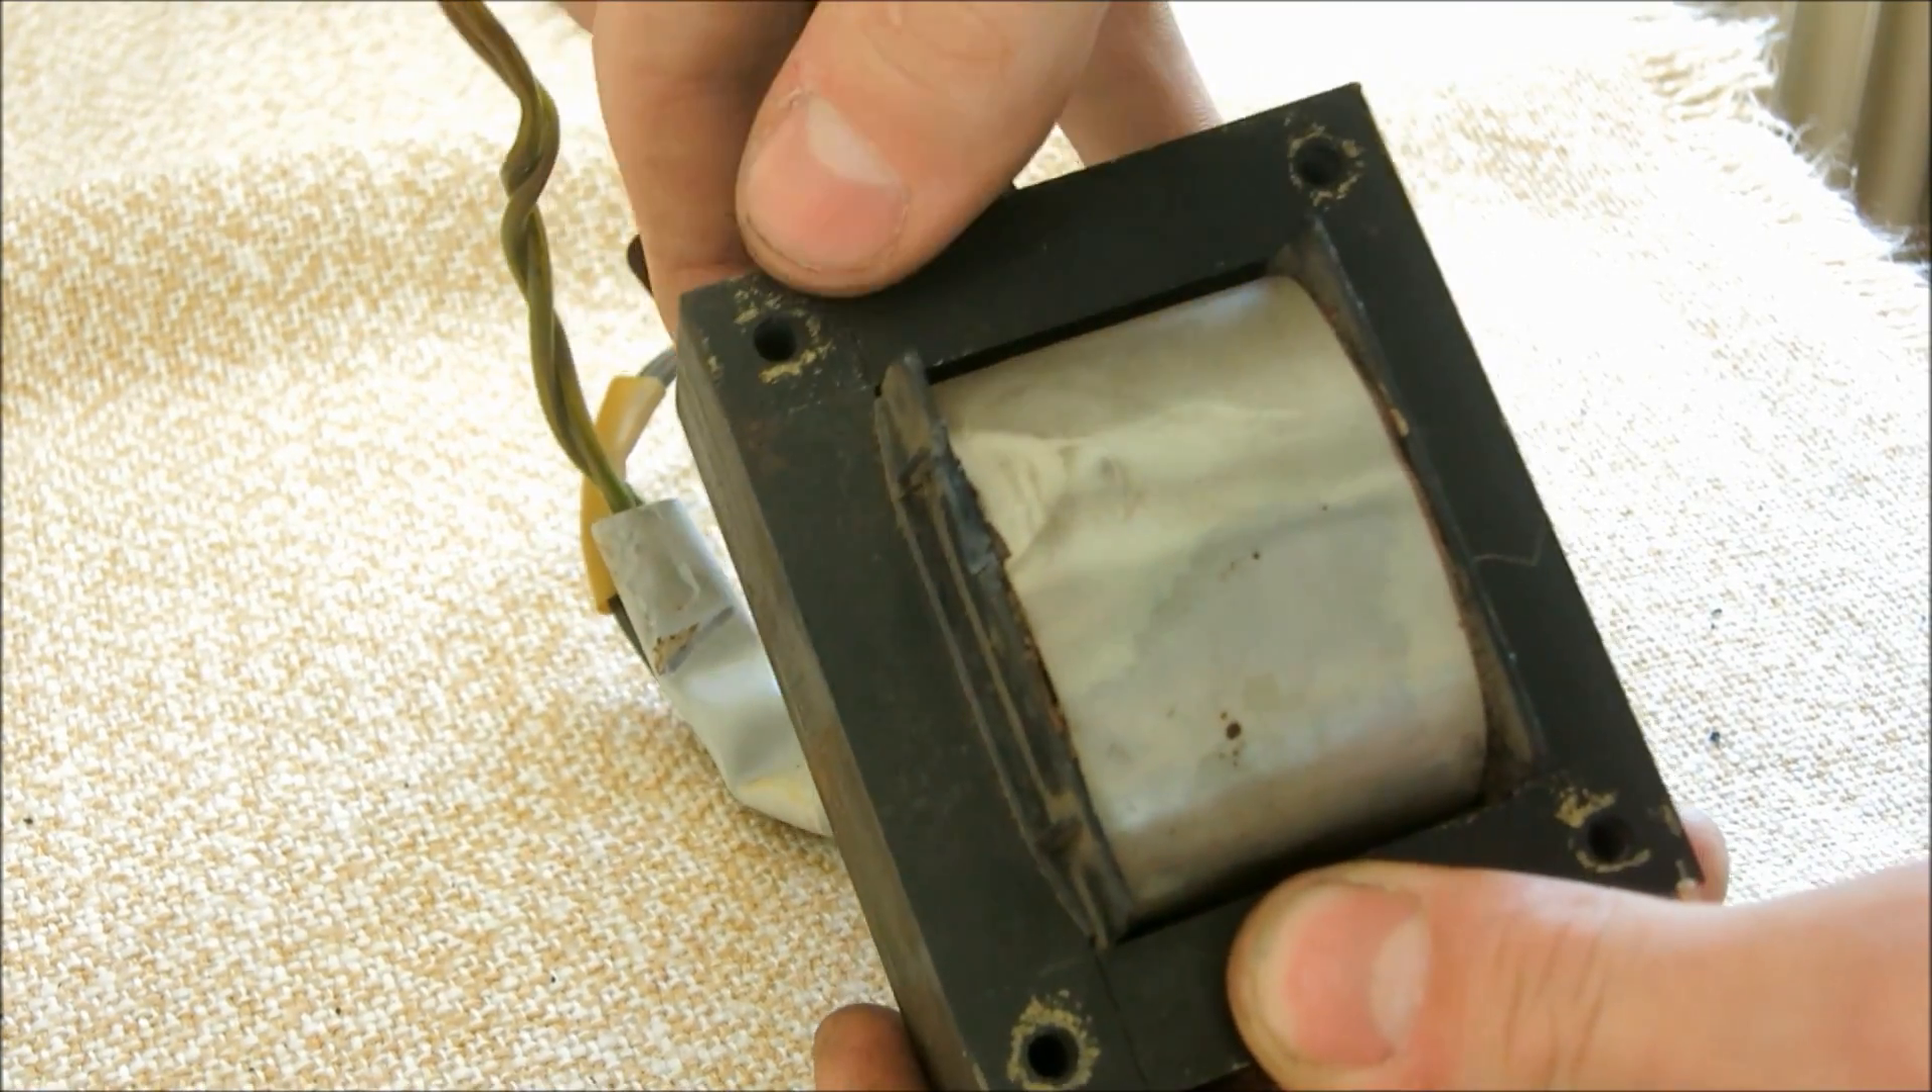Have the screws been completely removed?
Yes.